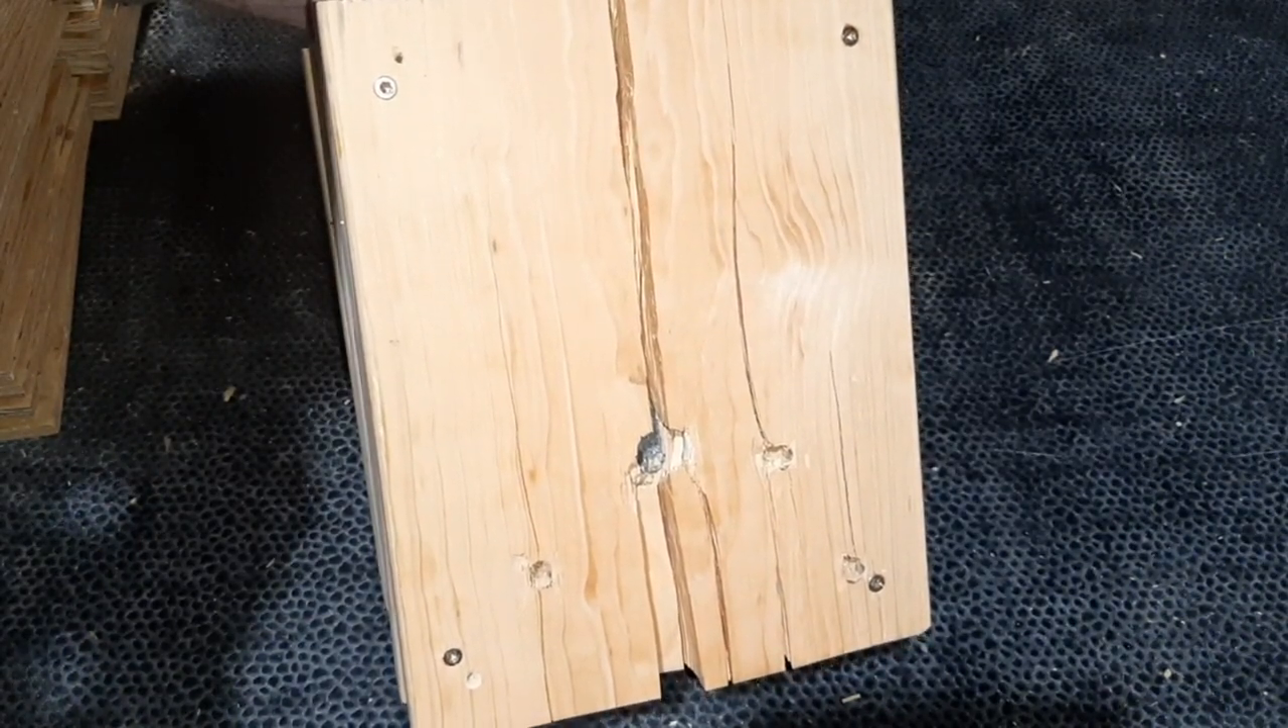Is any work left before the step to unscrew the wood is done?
Yes.